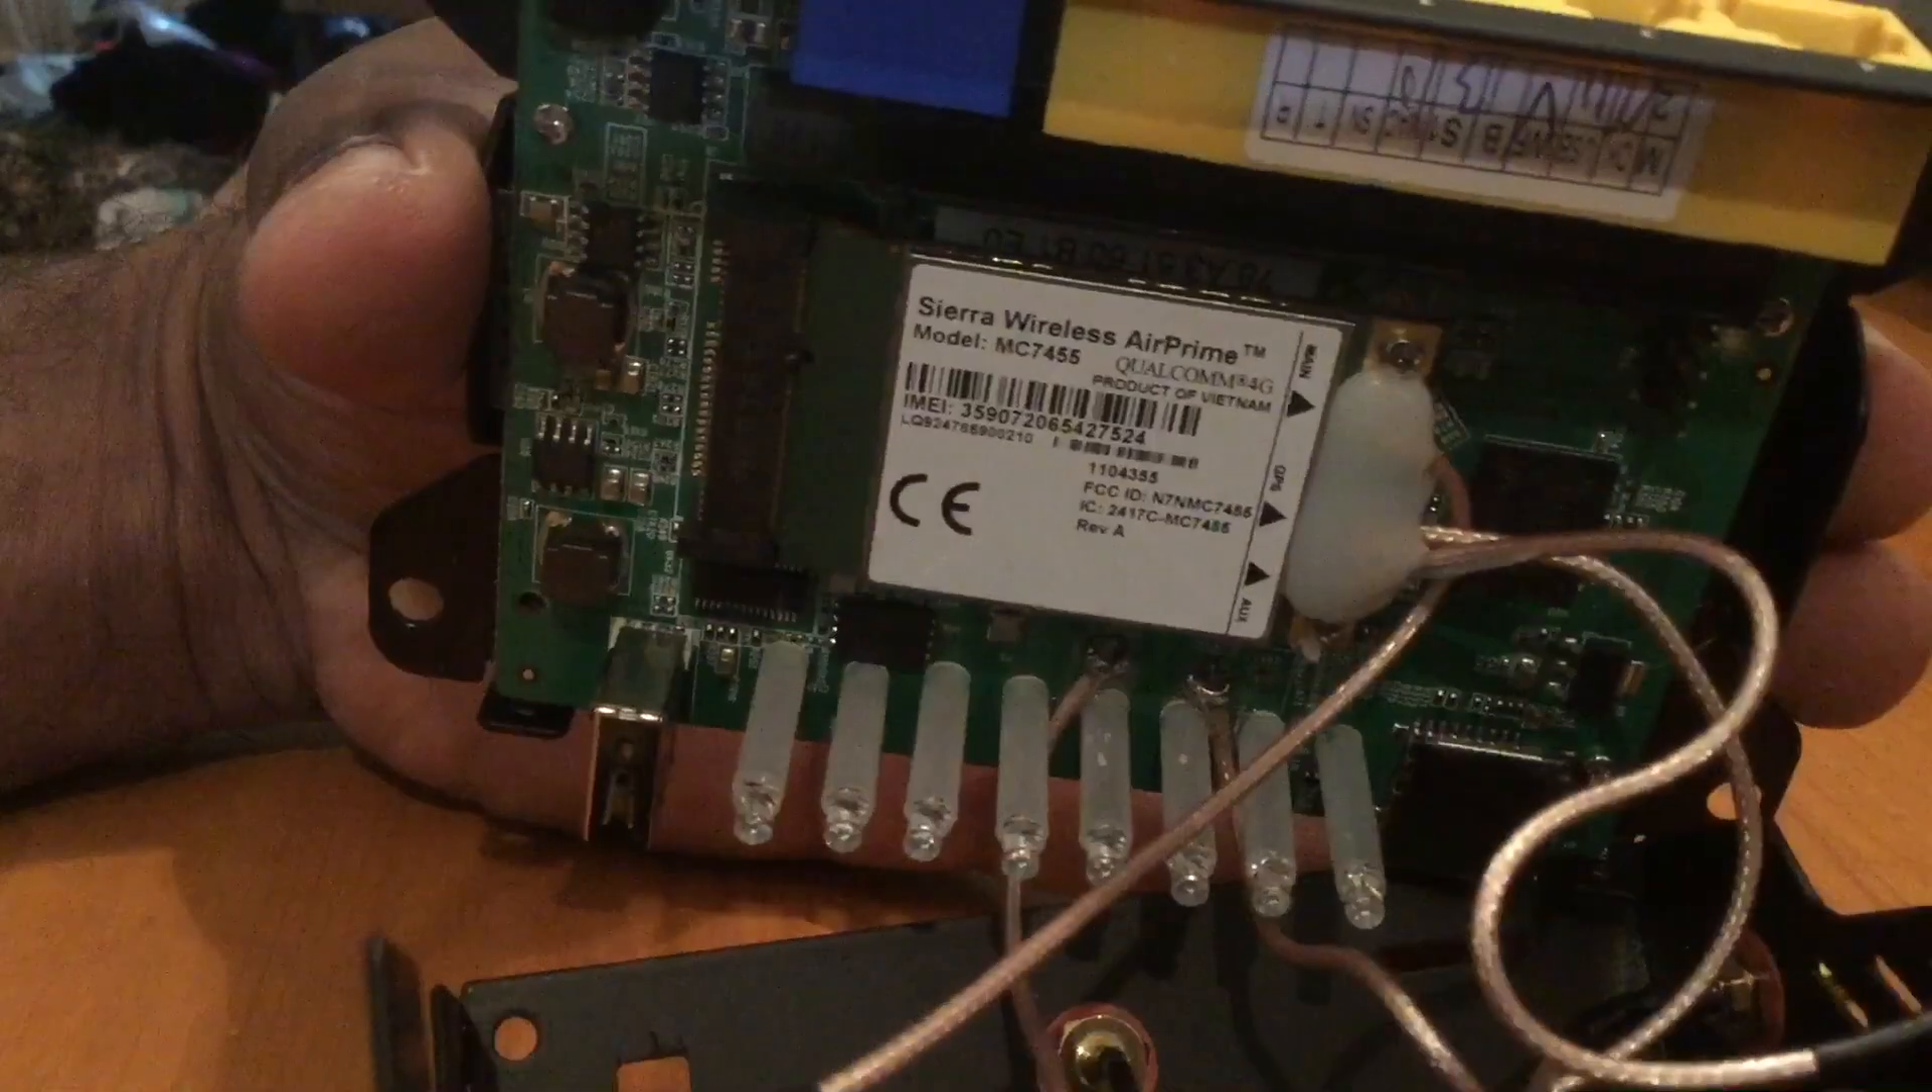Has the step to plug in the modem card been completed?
Yes.